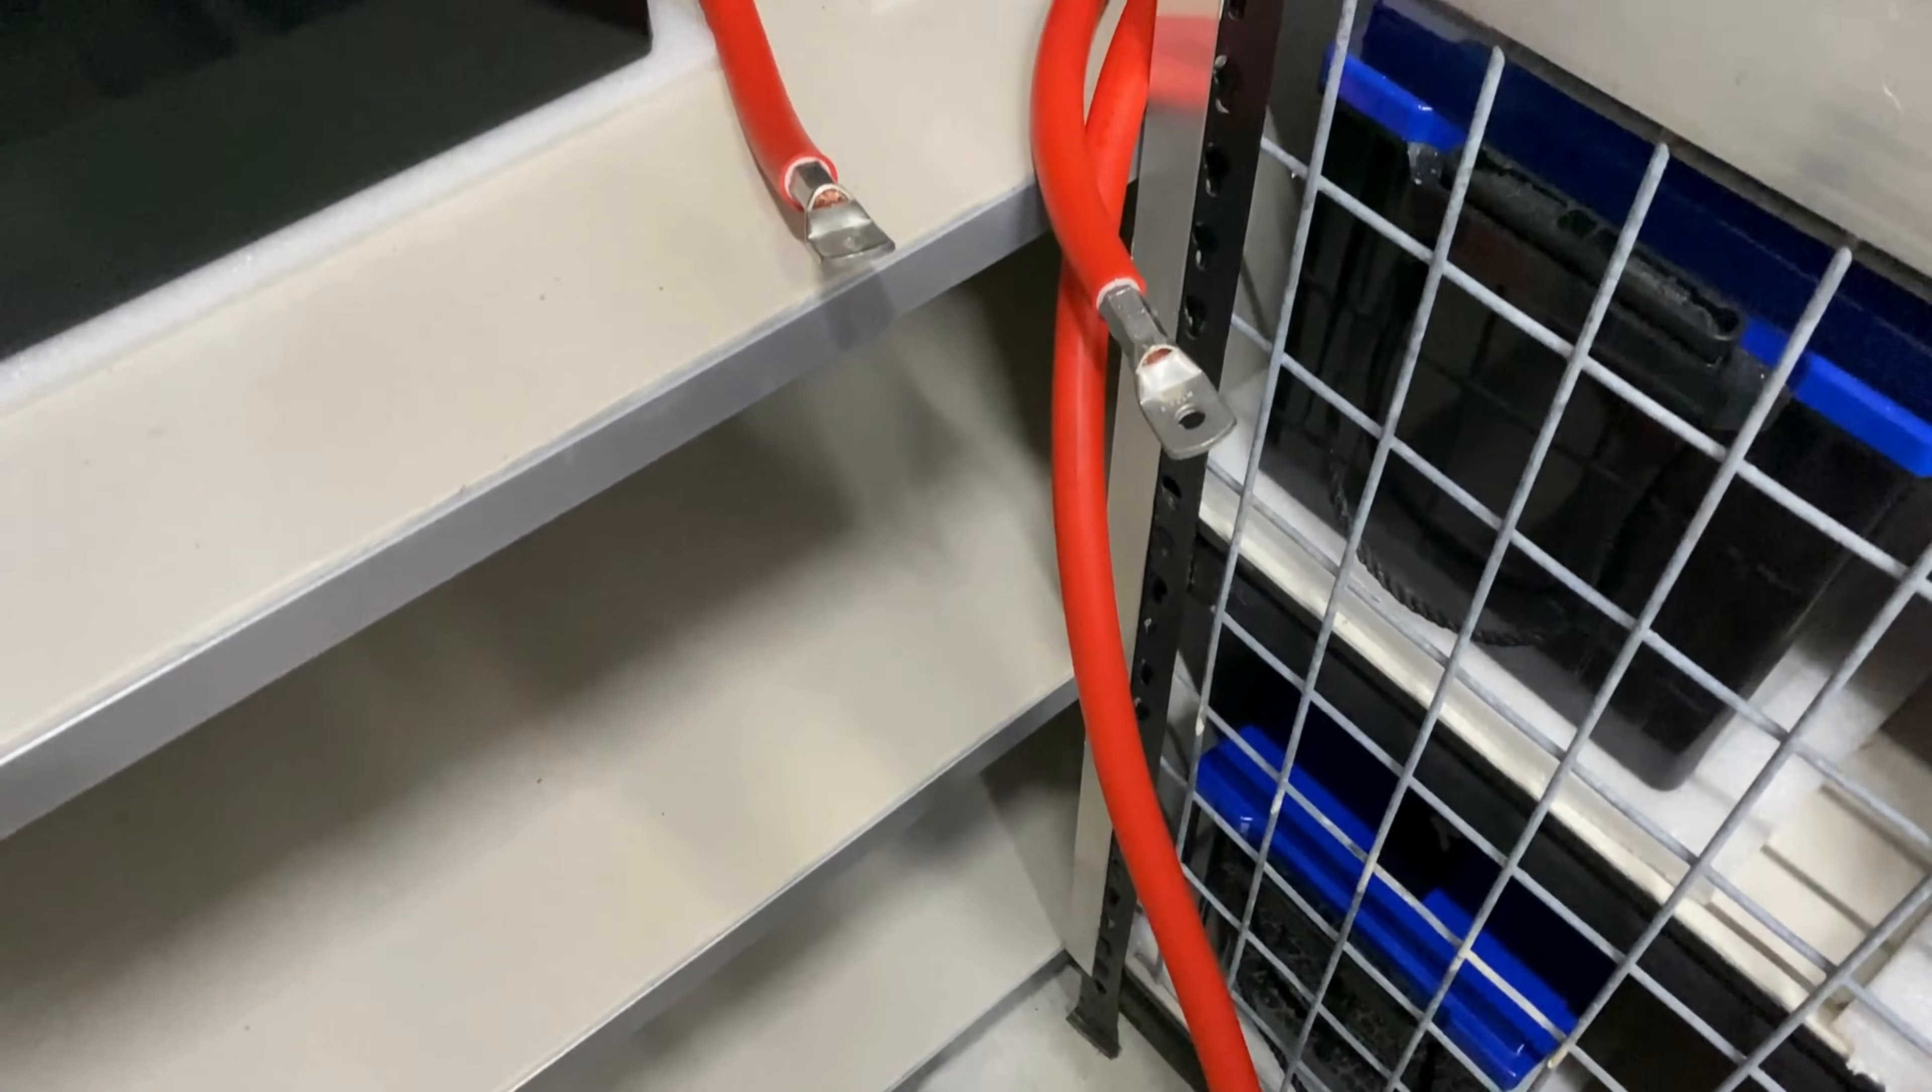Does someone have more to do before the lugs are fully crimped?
No.